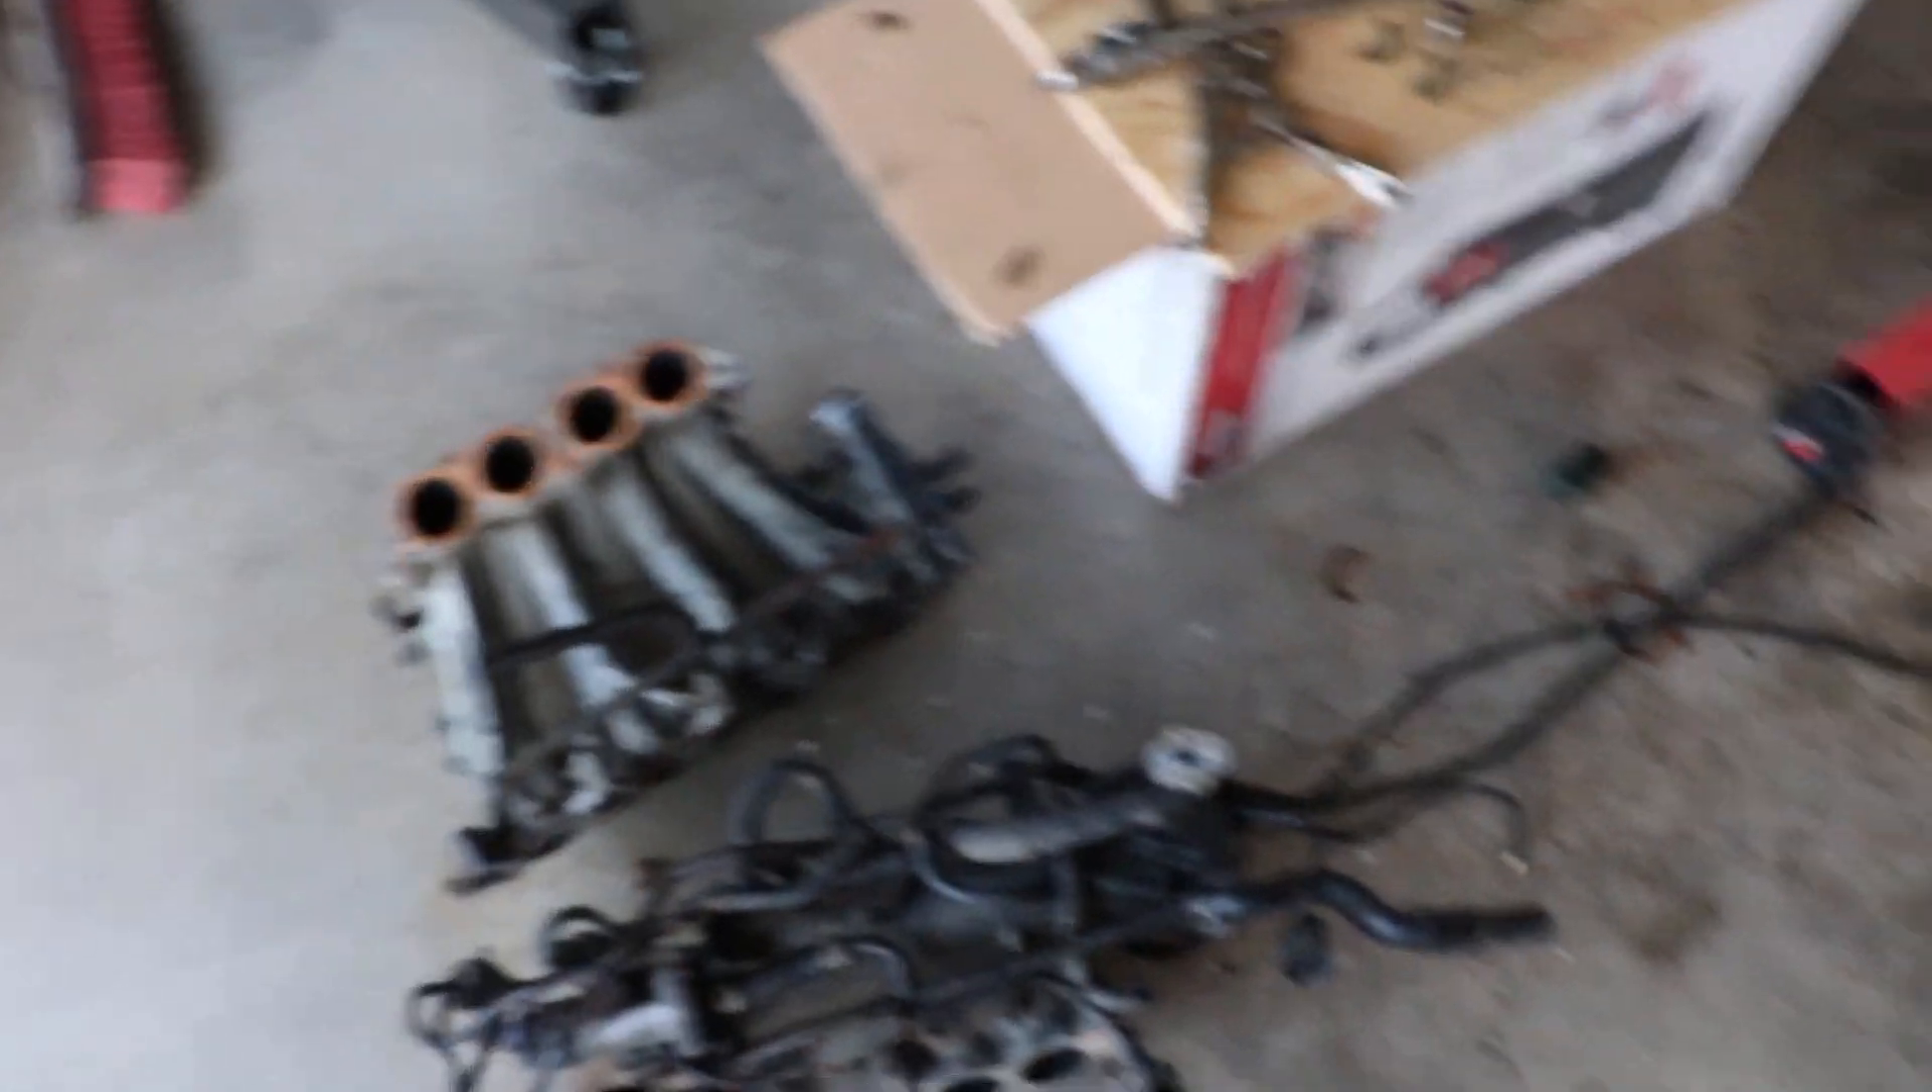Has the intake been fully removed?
Yes.